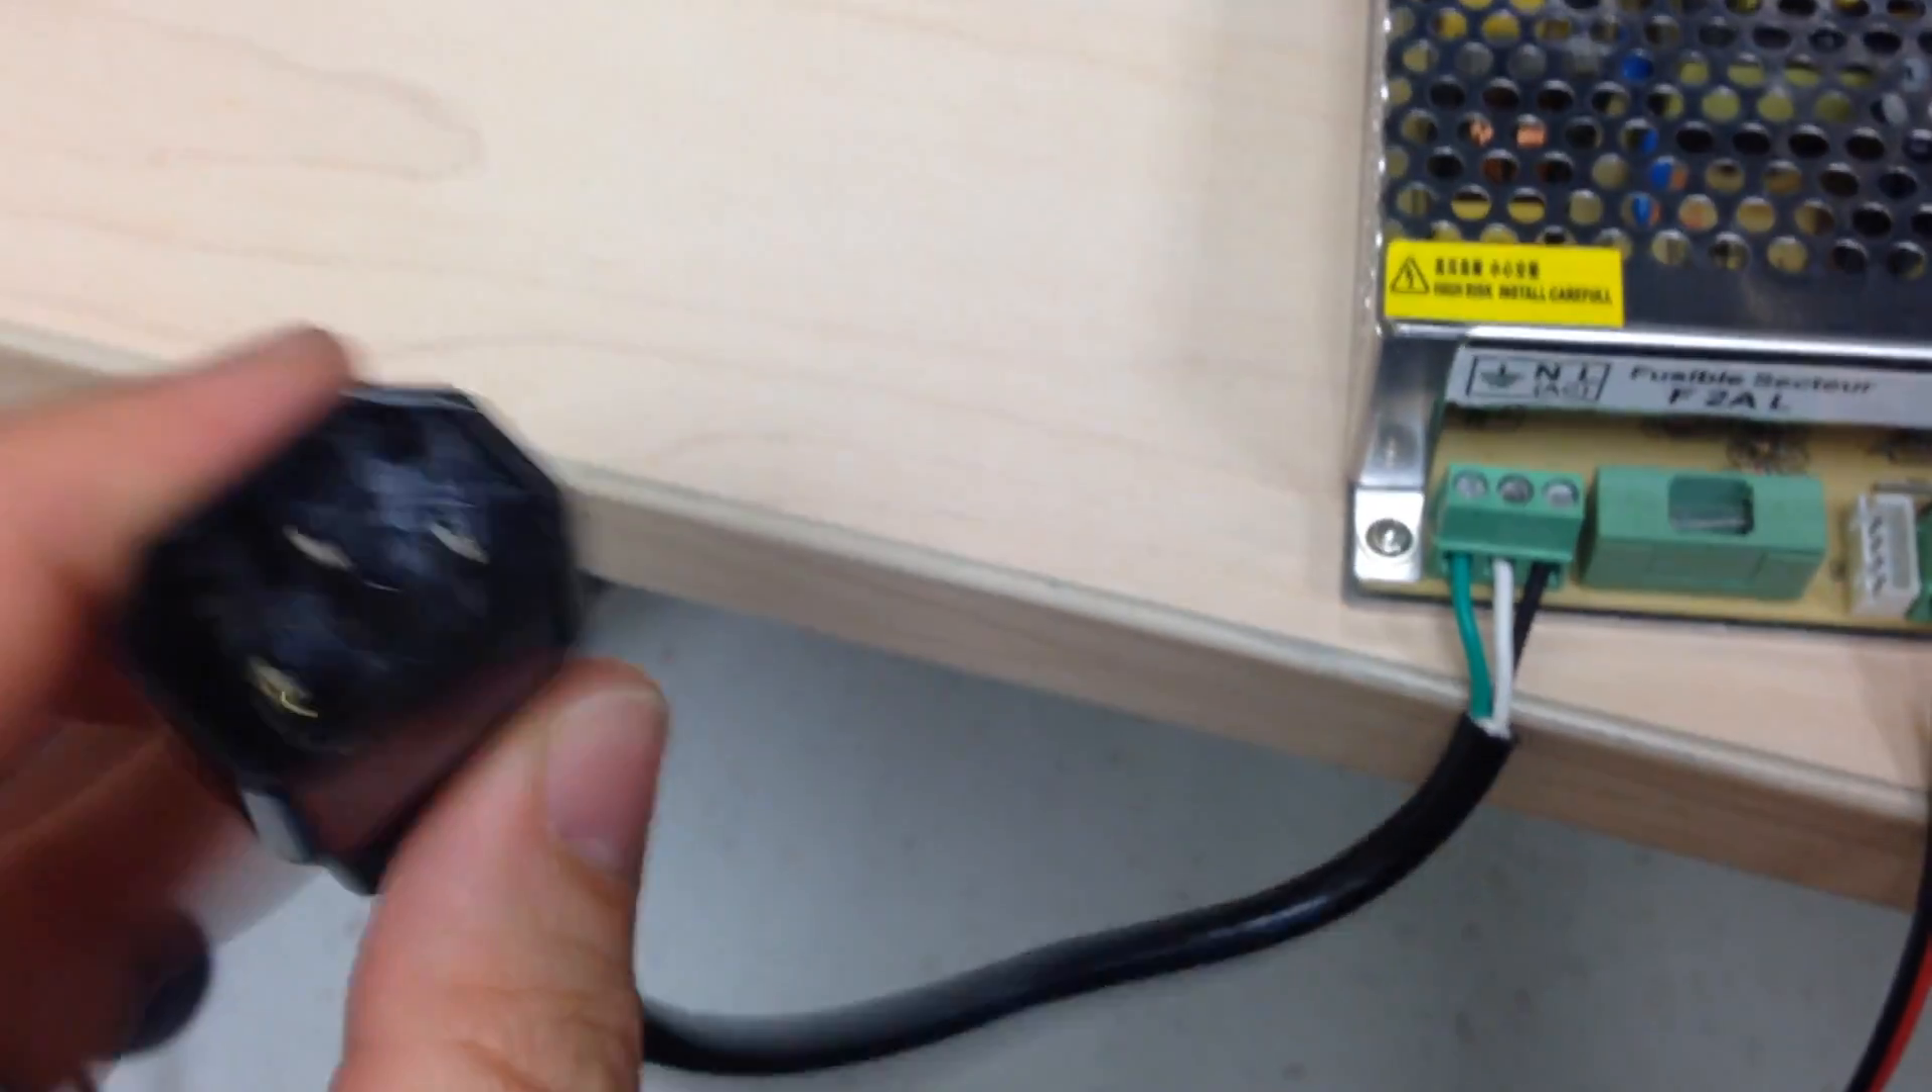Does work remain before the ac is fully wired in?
No.